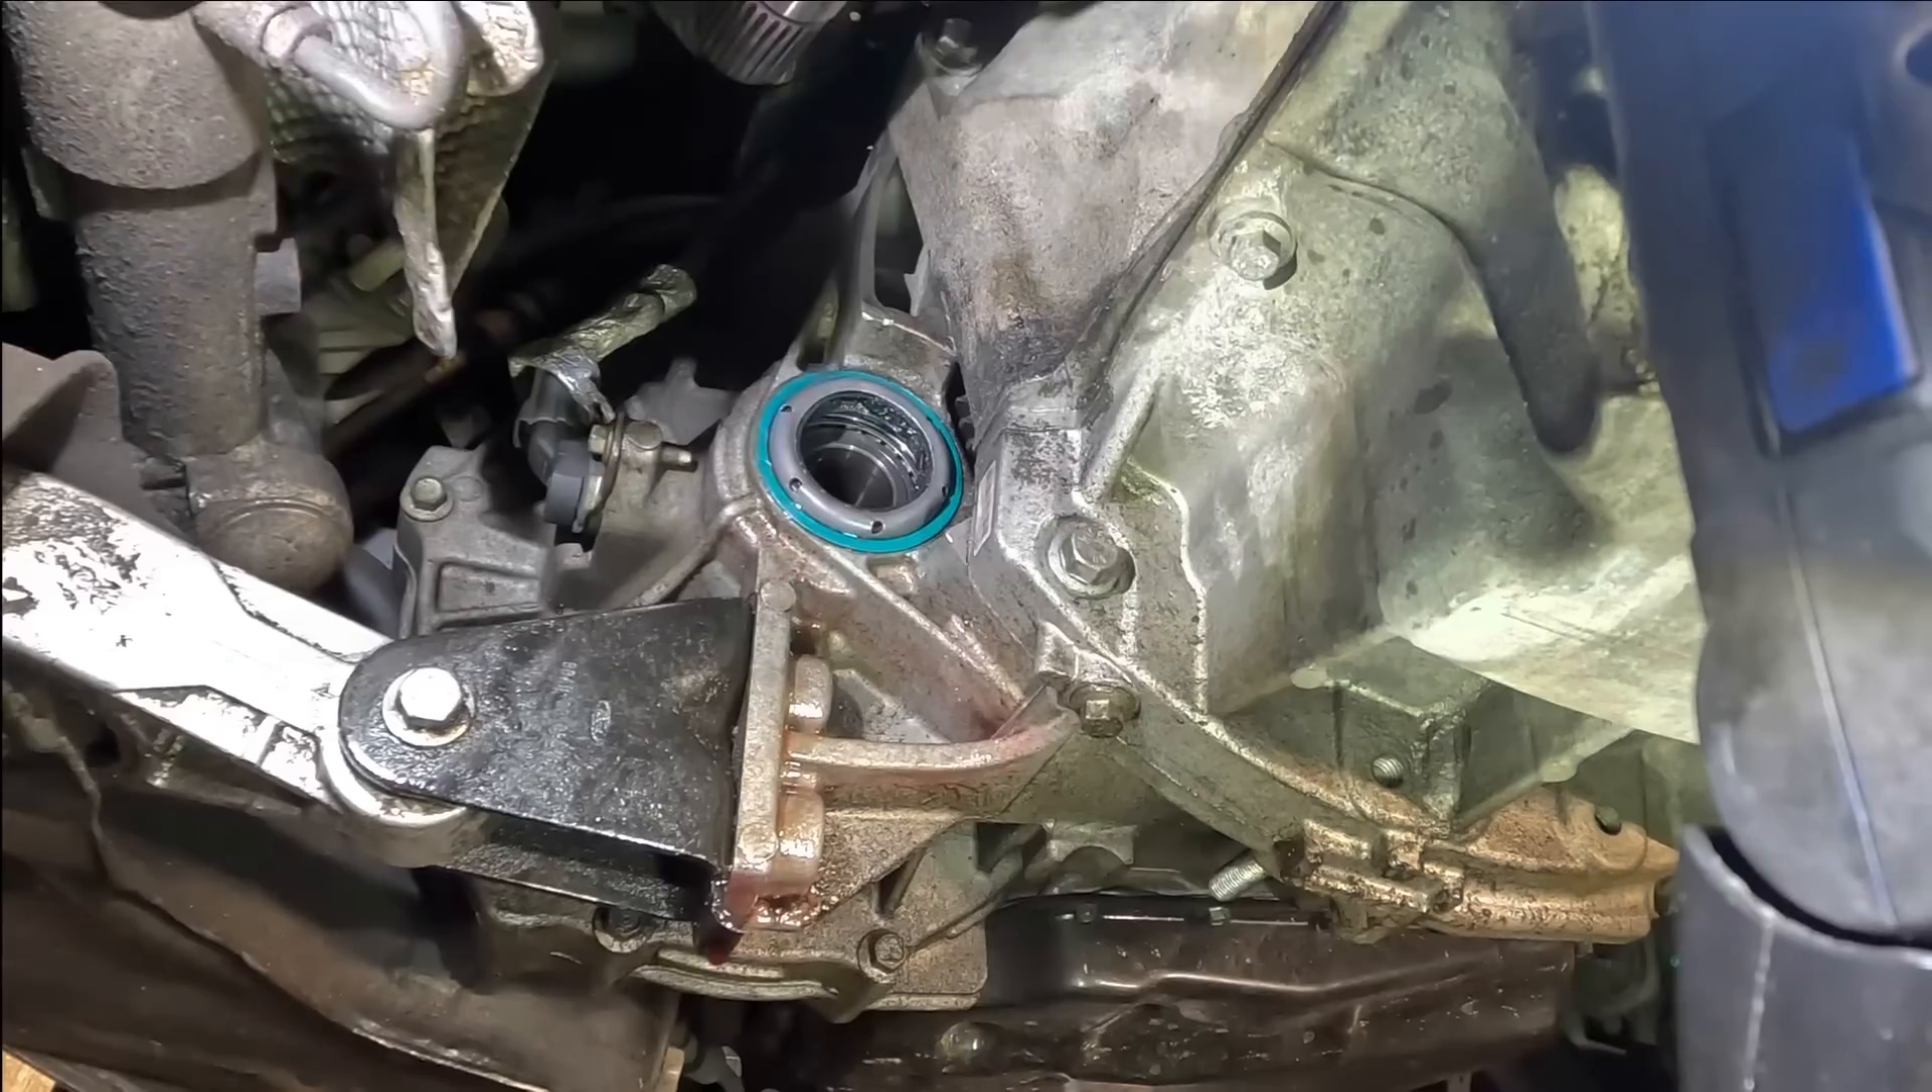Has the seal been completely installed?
Yes.